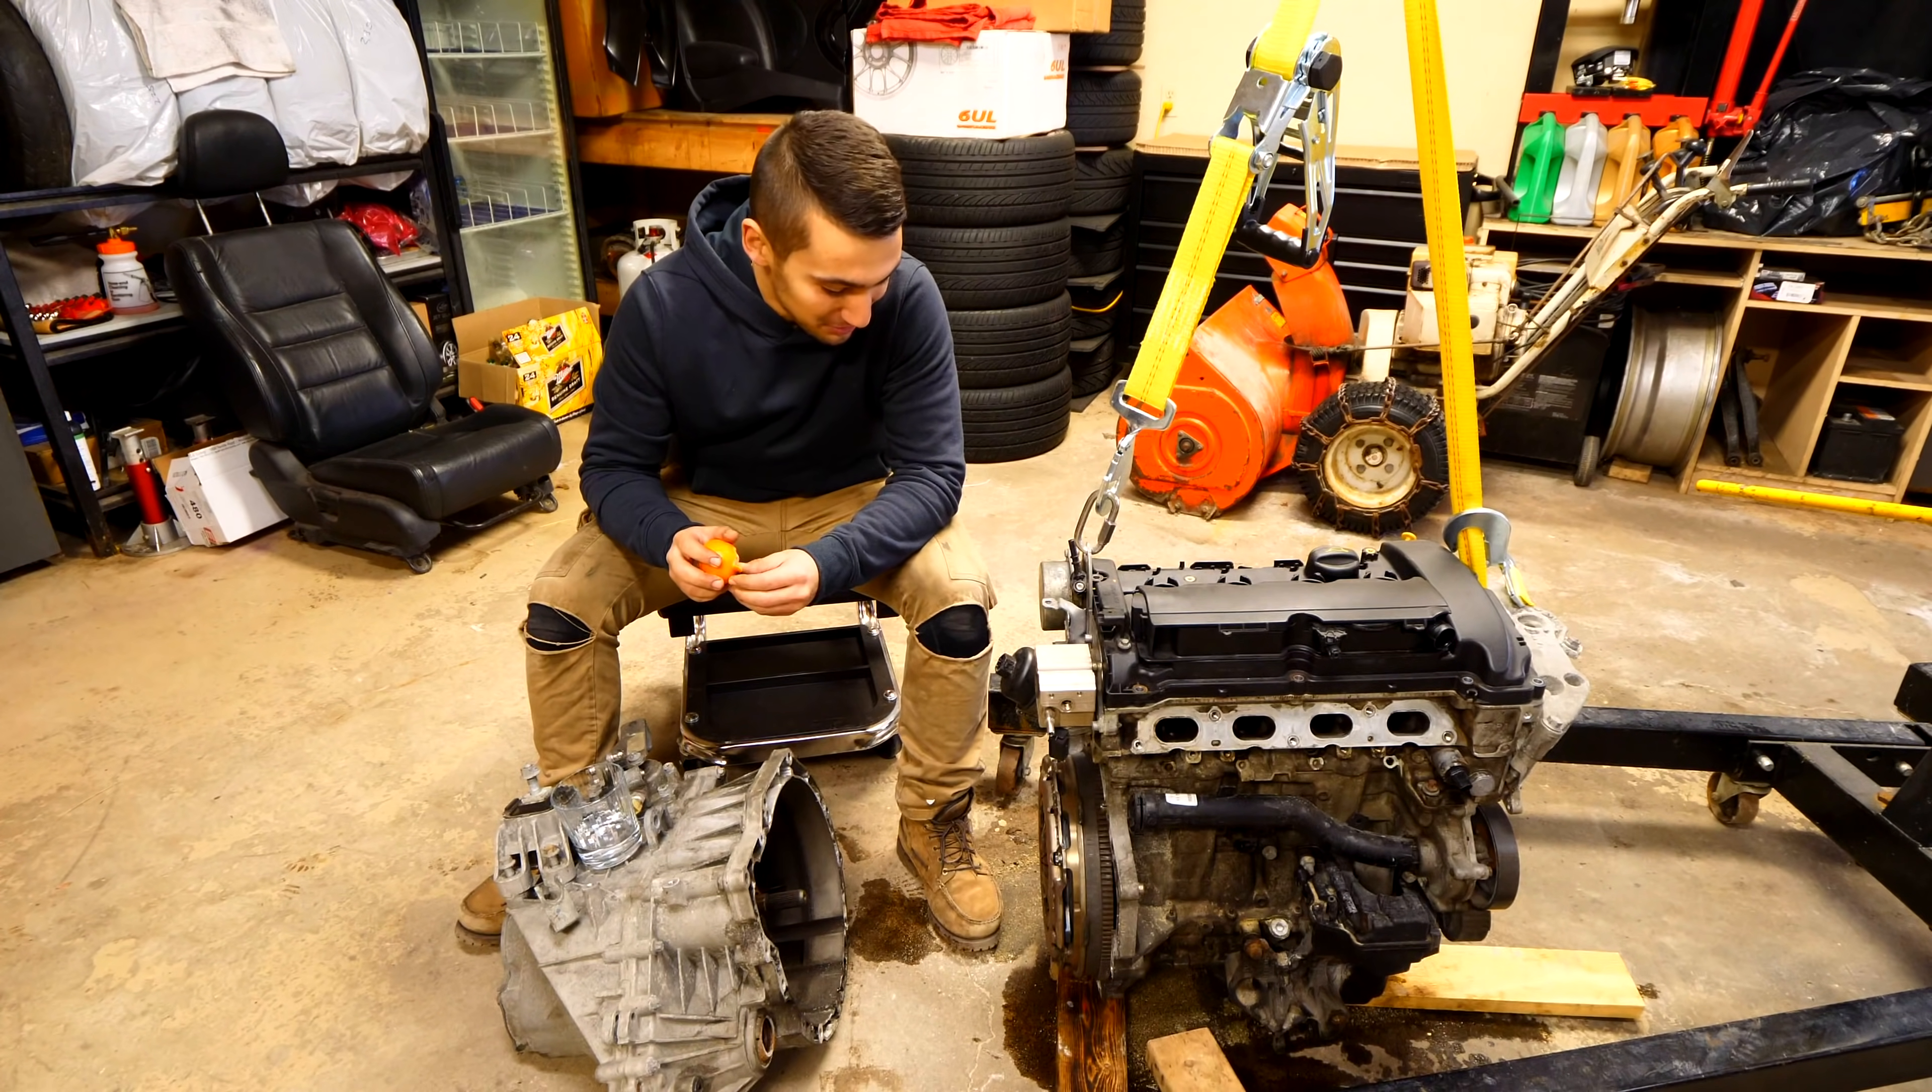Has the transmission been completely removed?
Yes.